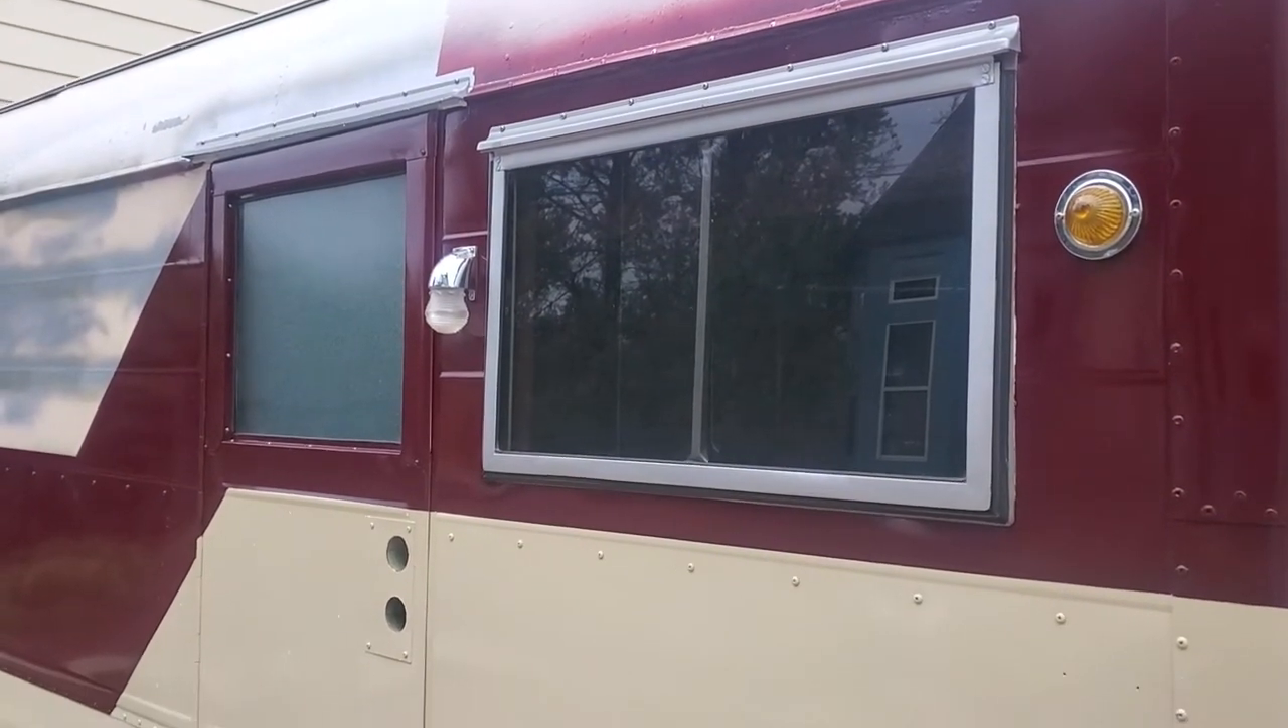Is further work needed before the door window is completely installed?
No.